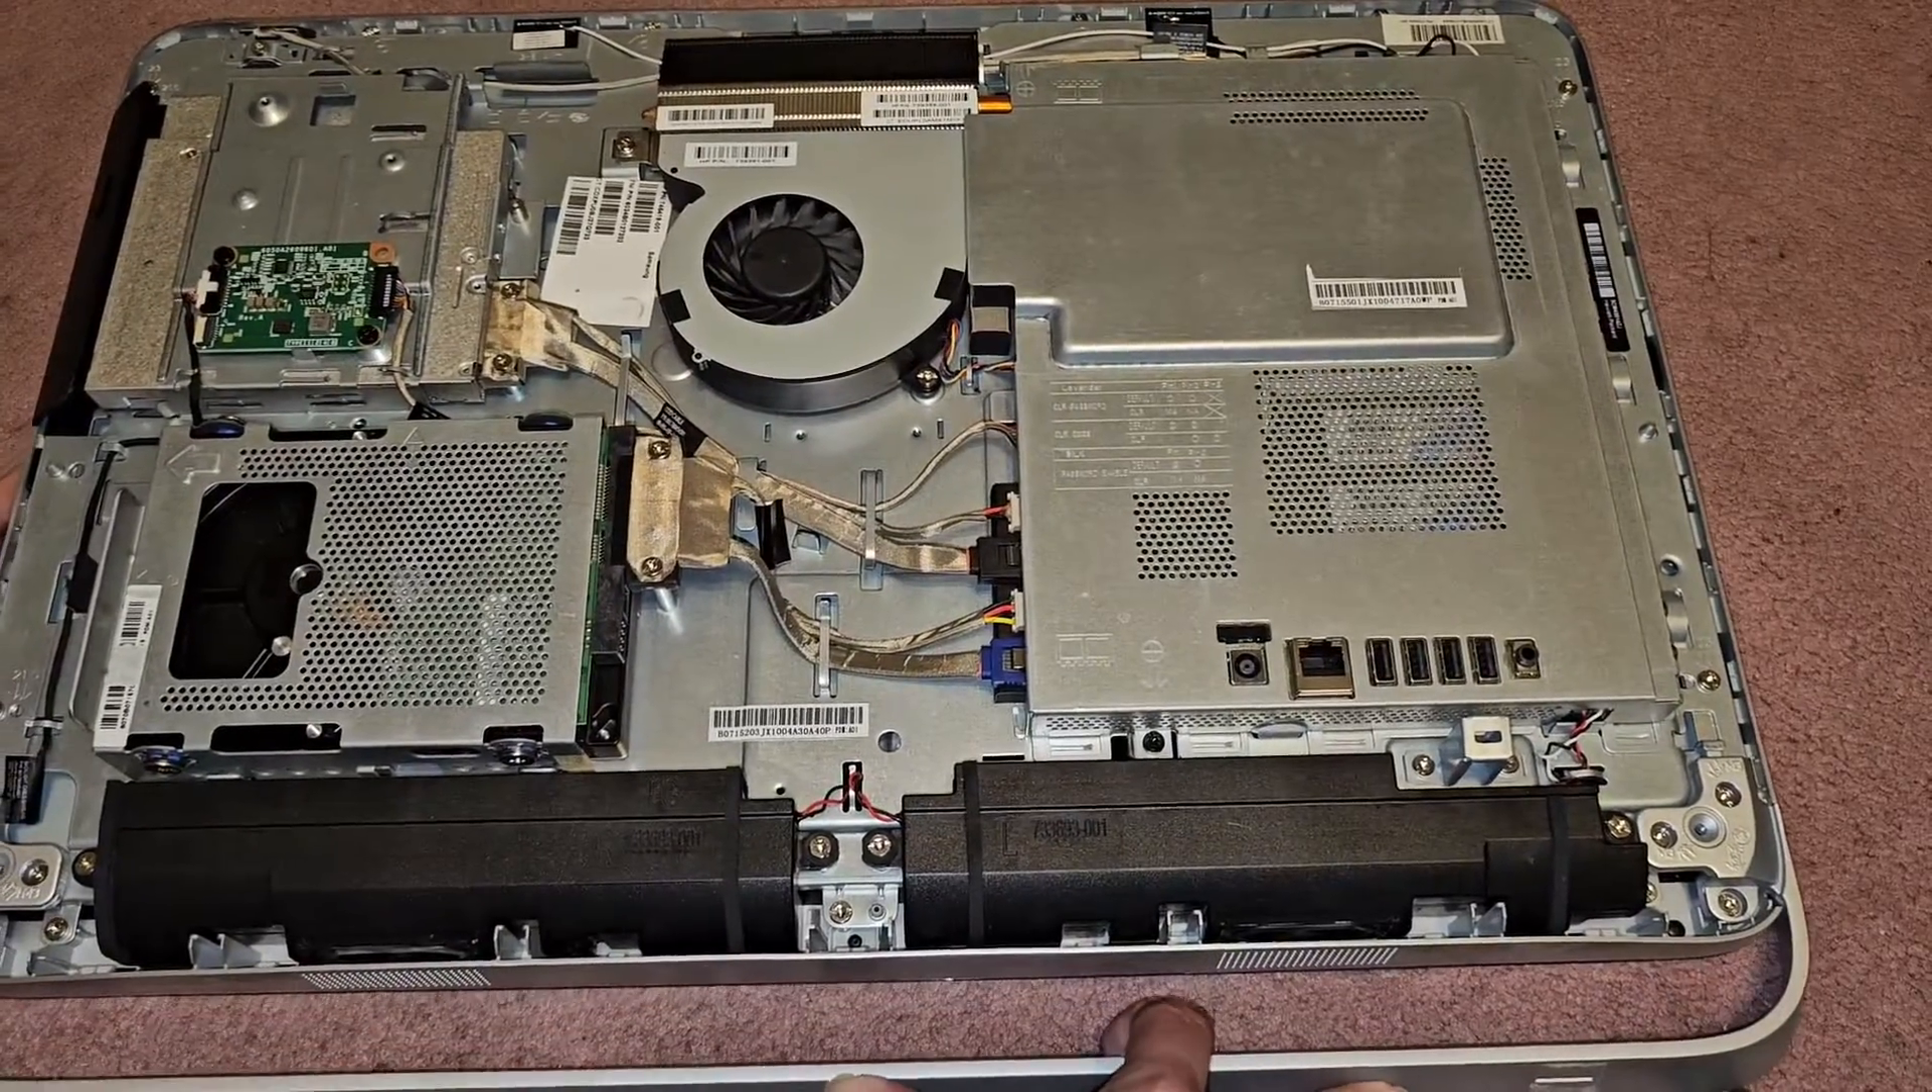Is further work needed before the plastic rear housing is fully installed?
Yes.